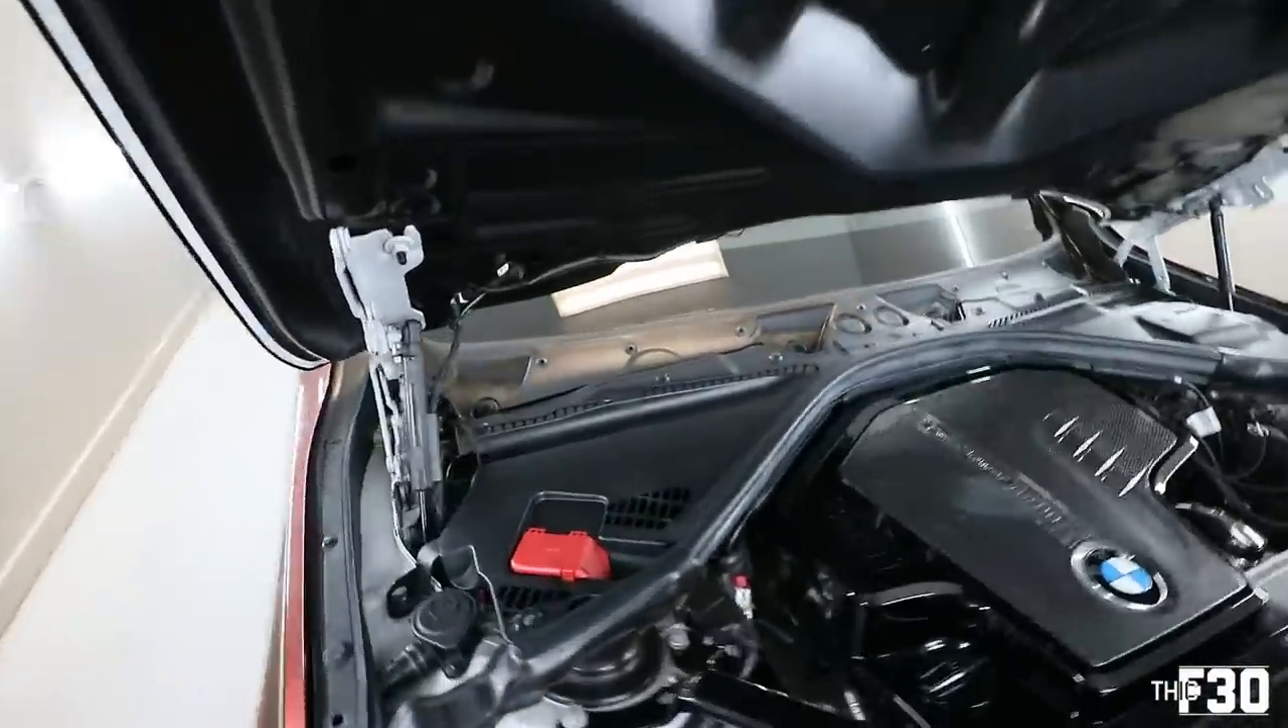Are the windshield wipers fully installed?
No.